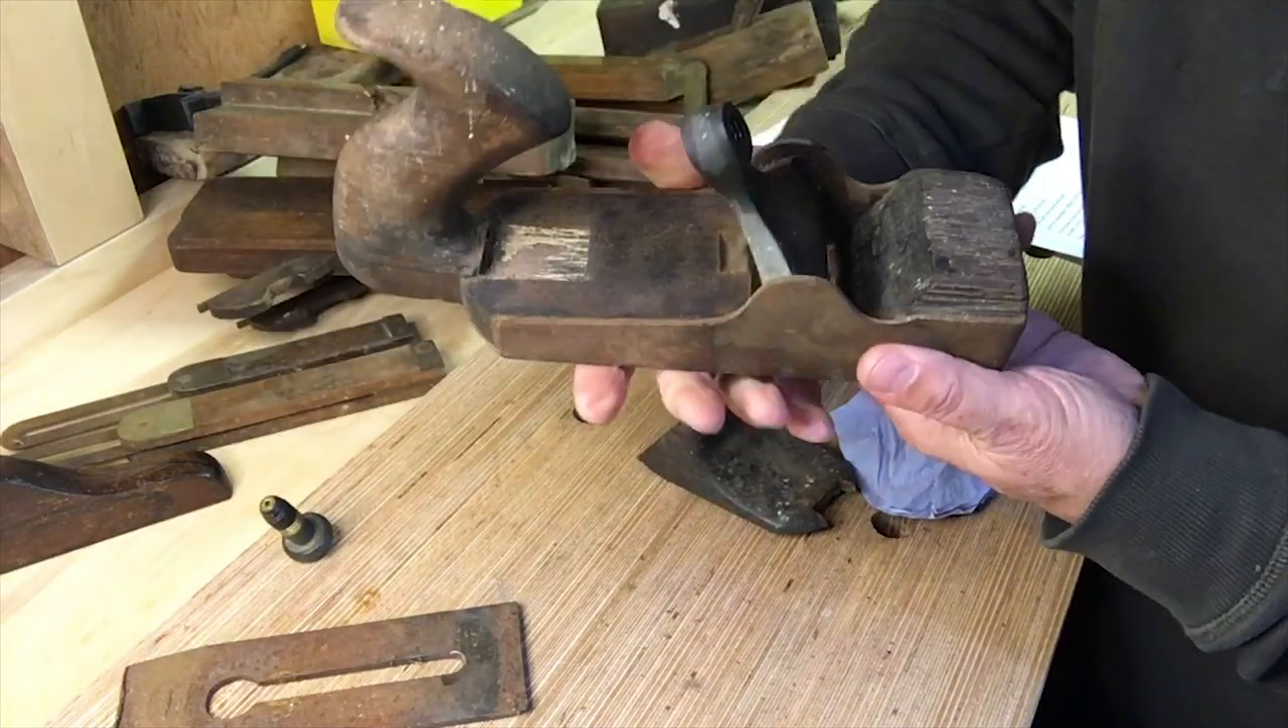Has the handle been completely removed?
No.